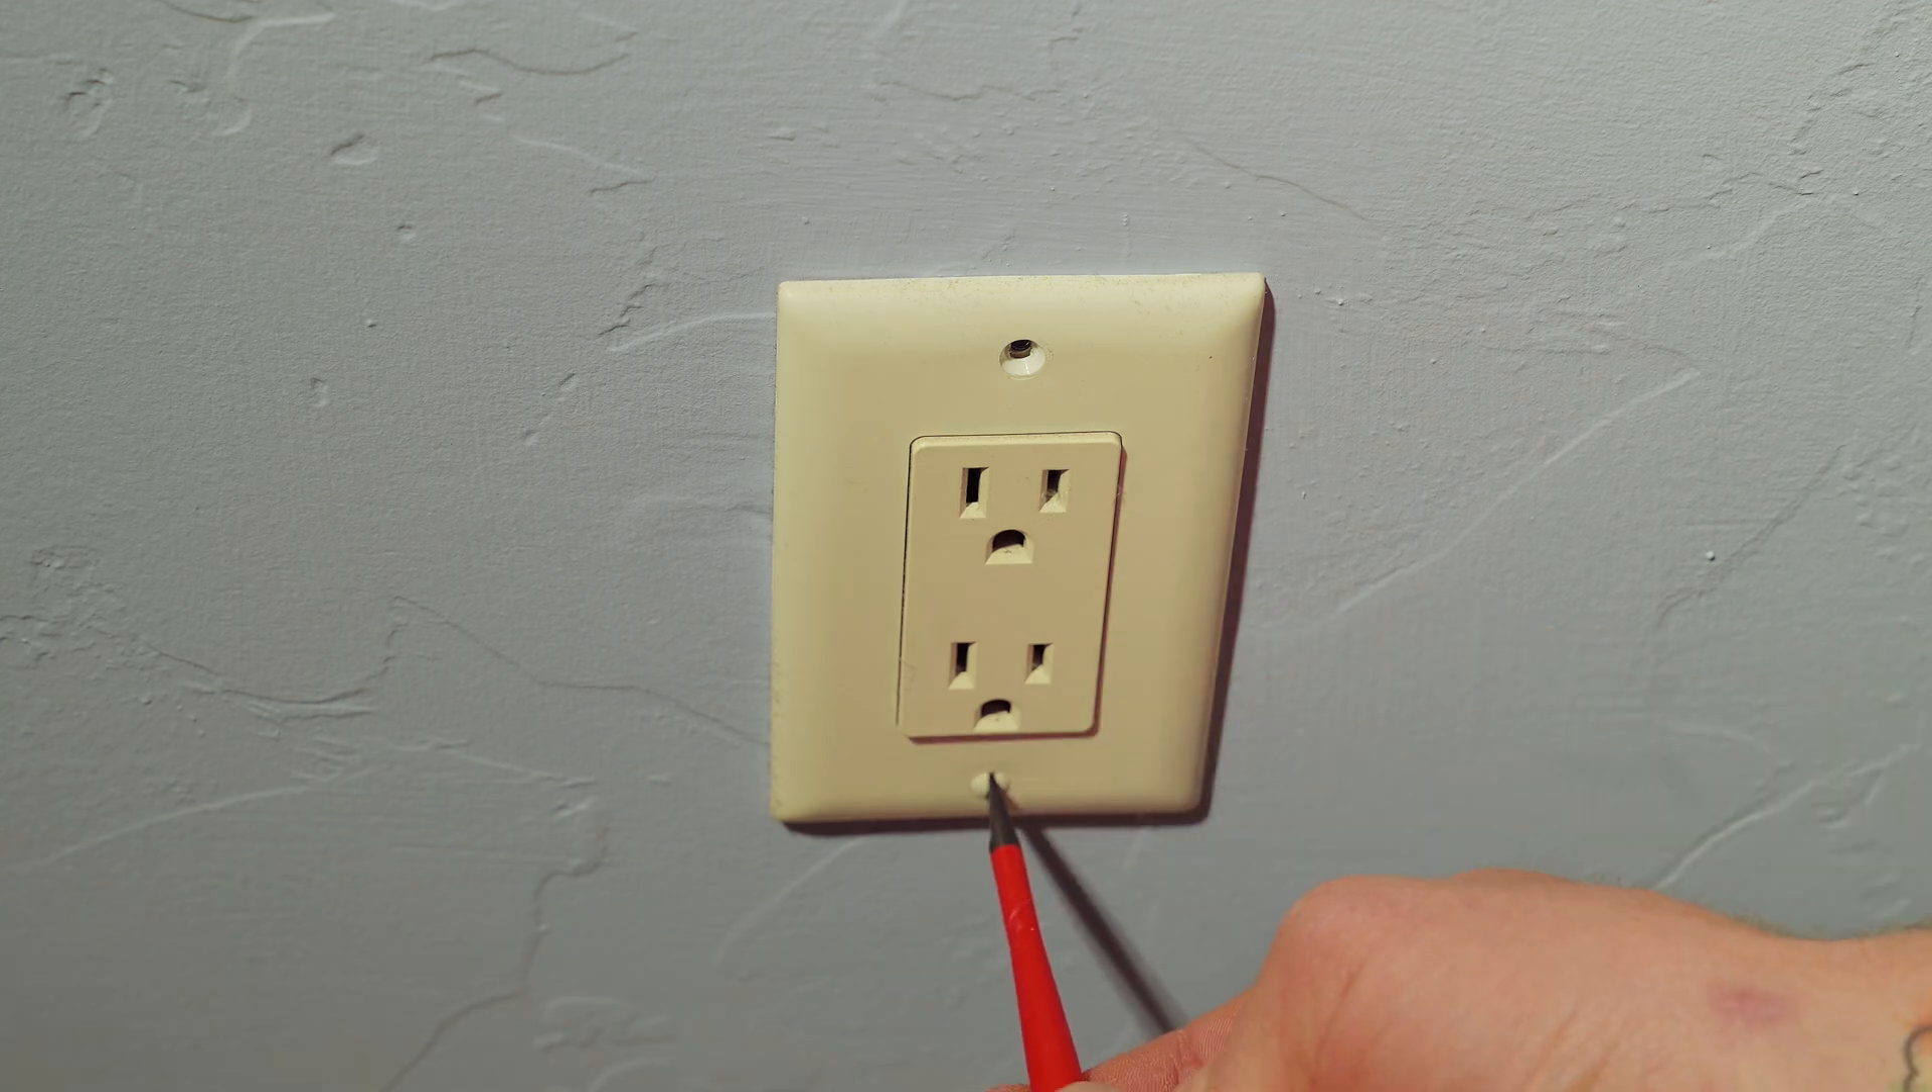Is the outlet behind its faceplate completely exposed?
No.